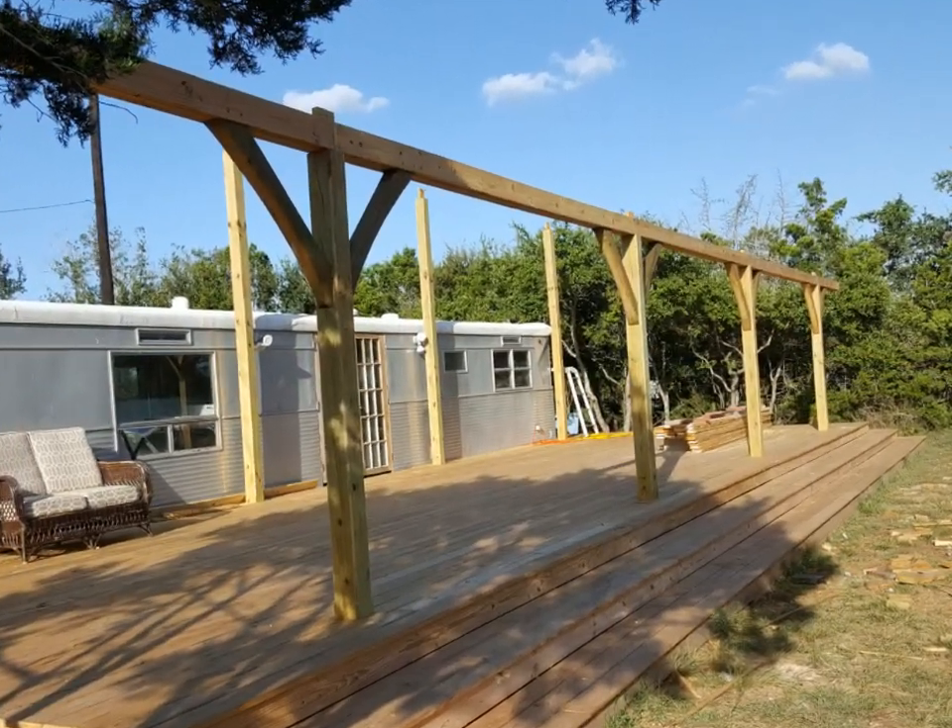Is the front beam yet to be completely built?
No.